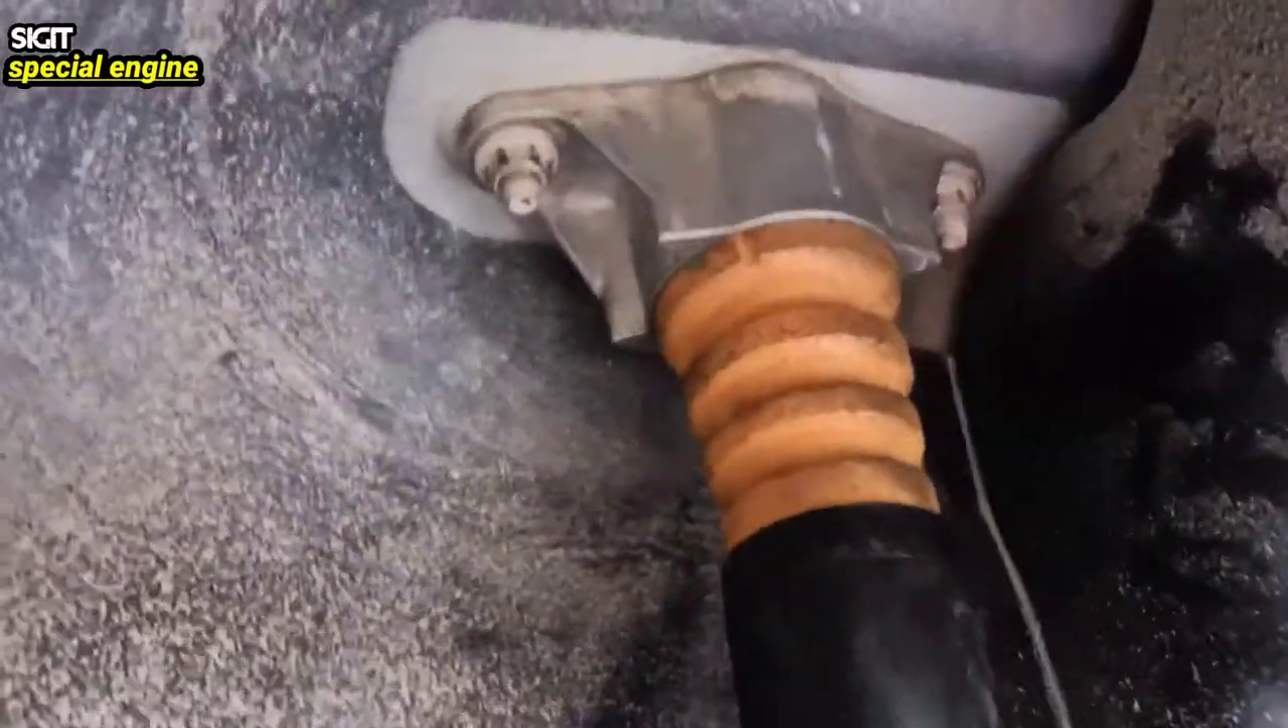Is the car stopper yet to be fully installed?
No.